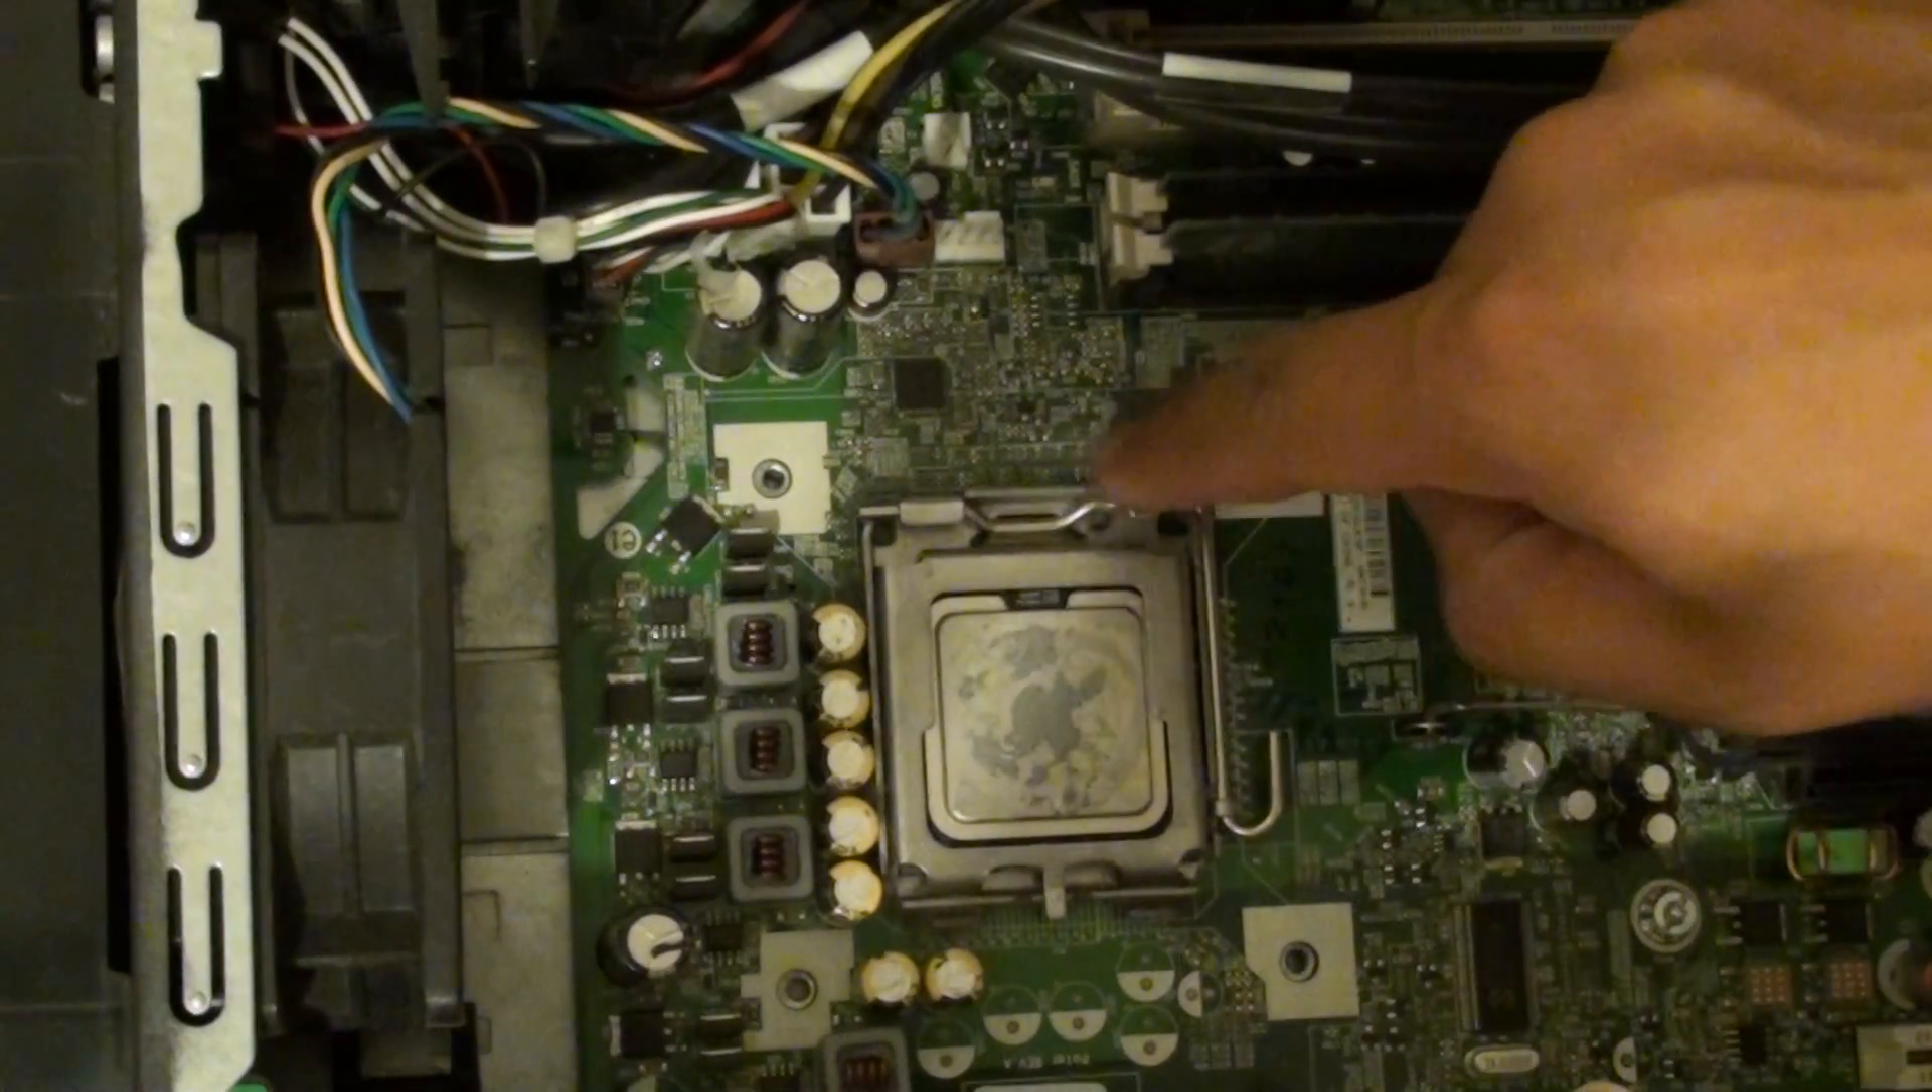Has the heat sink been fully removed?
Yes.